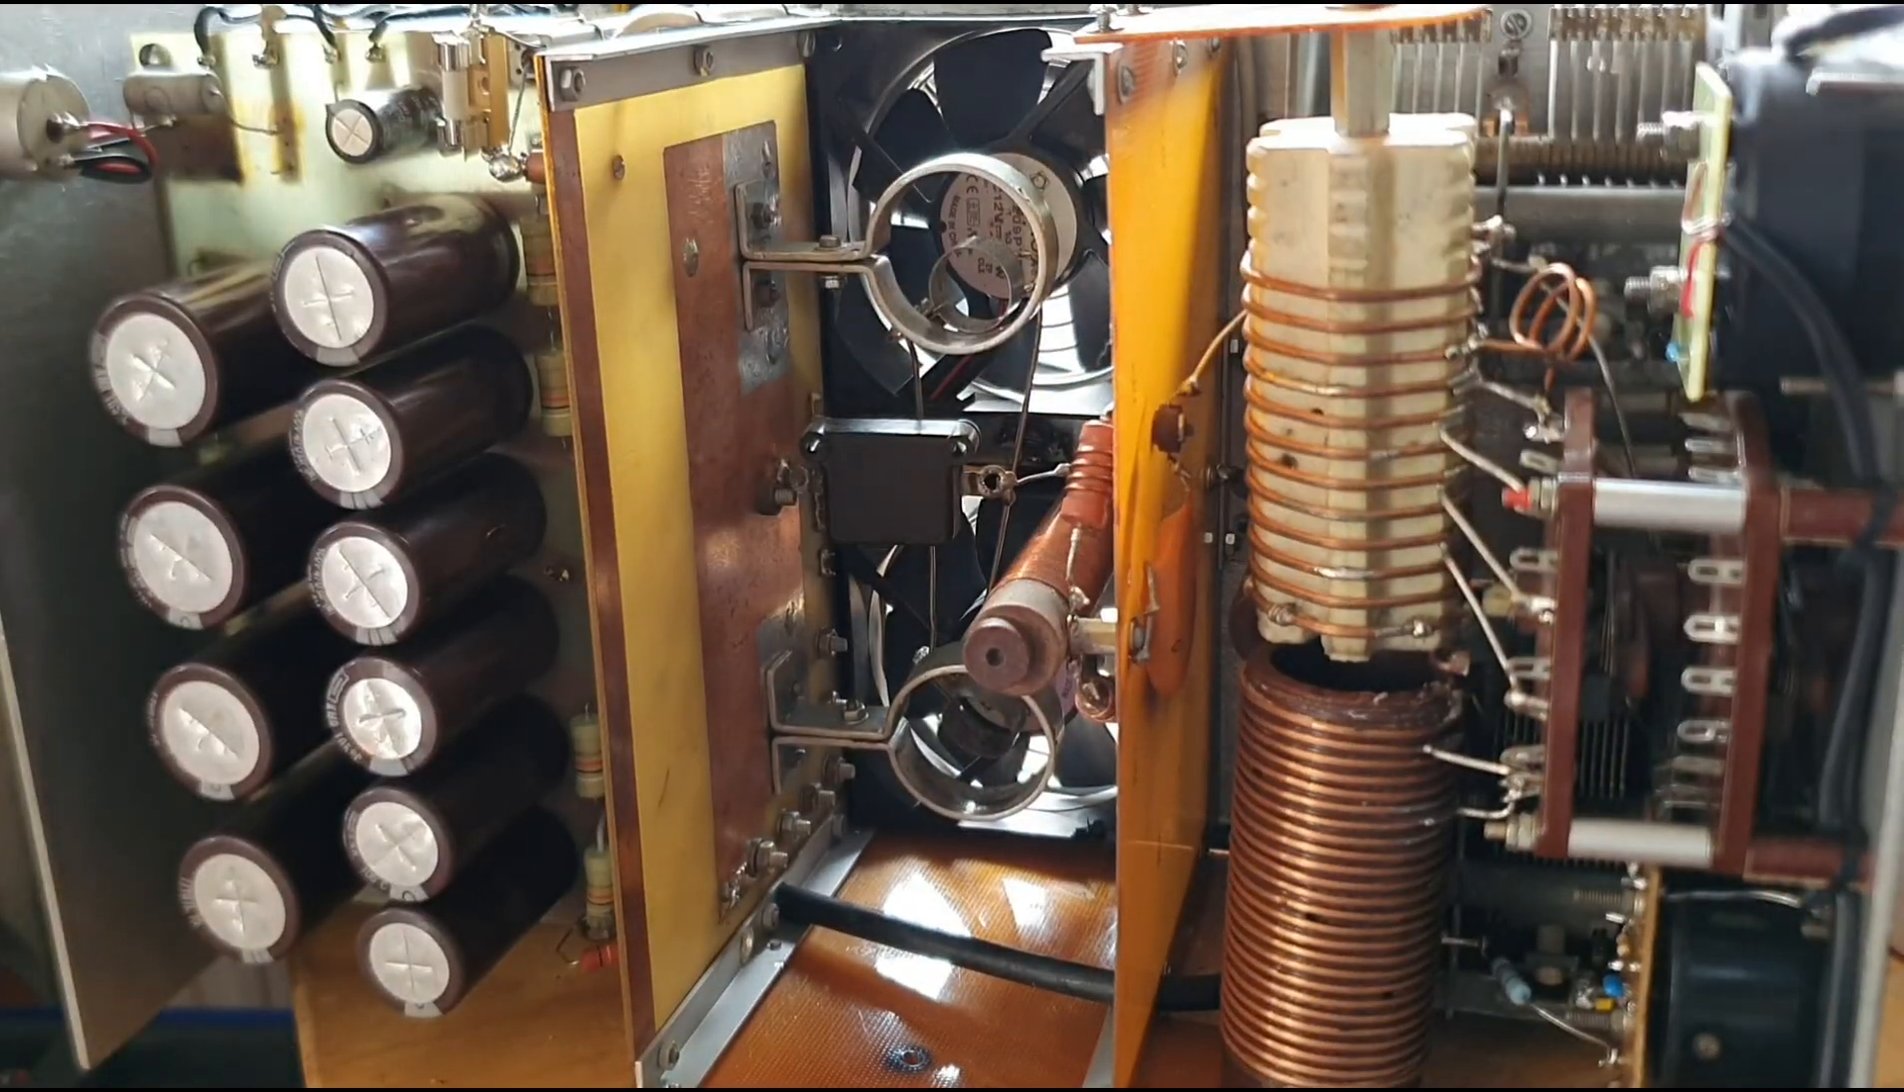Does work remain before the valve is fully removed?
No.